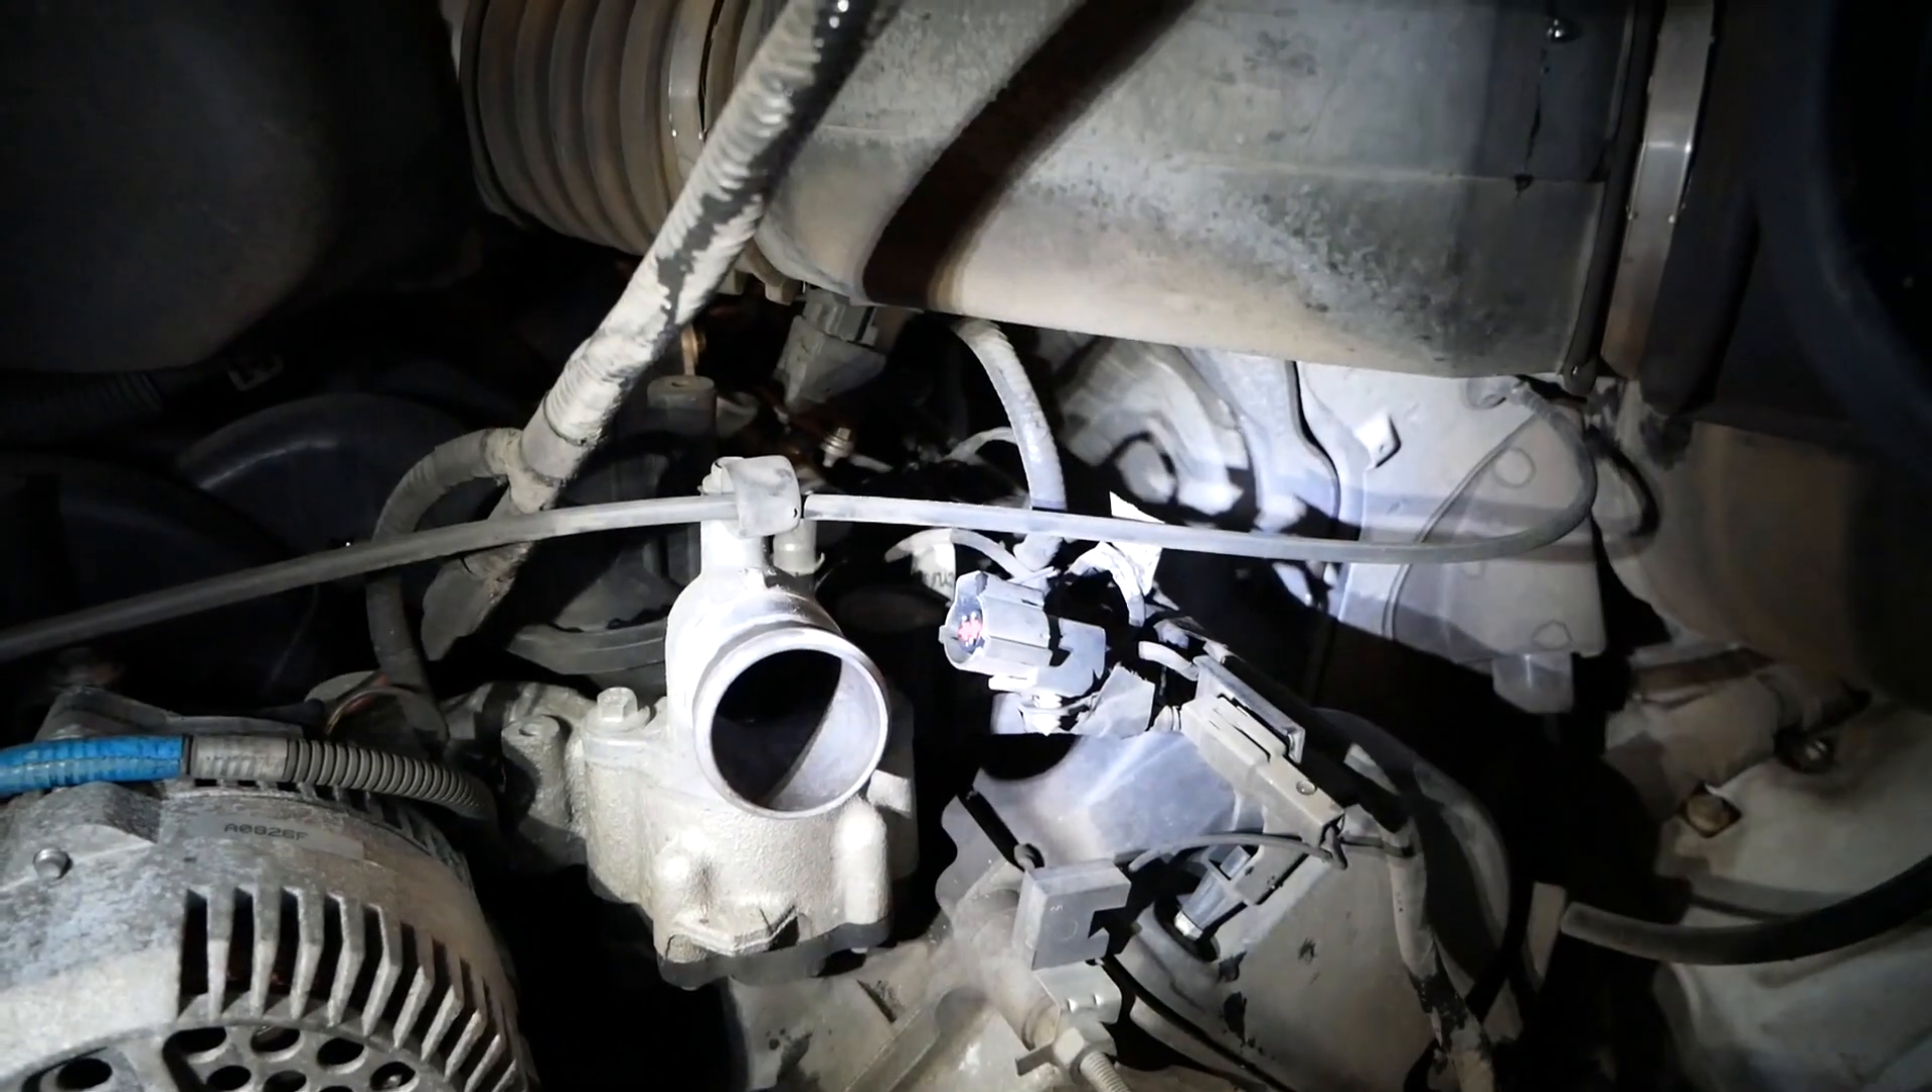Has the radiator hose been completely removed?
Yes.